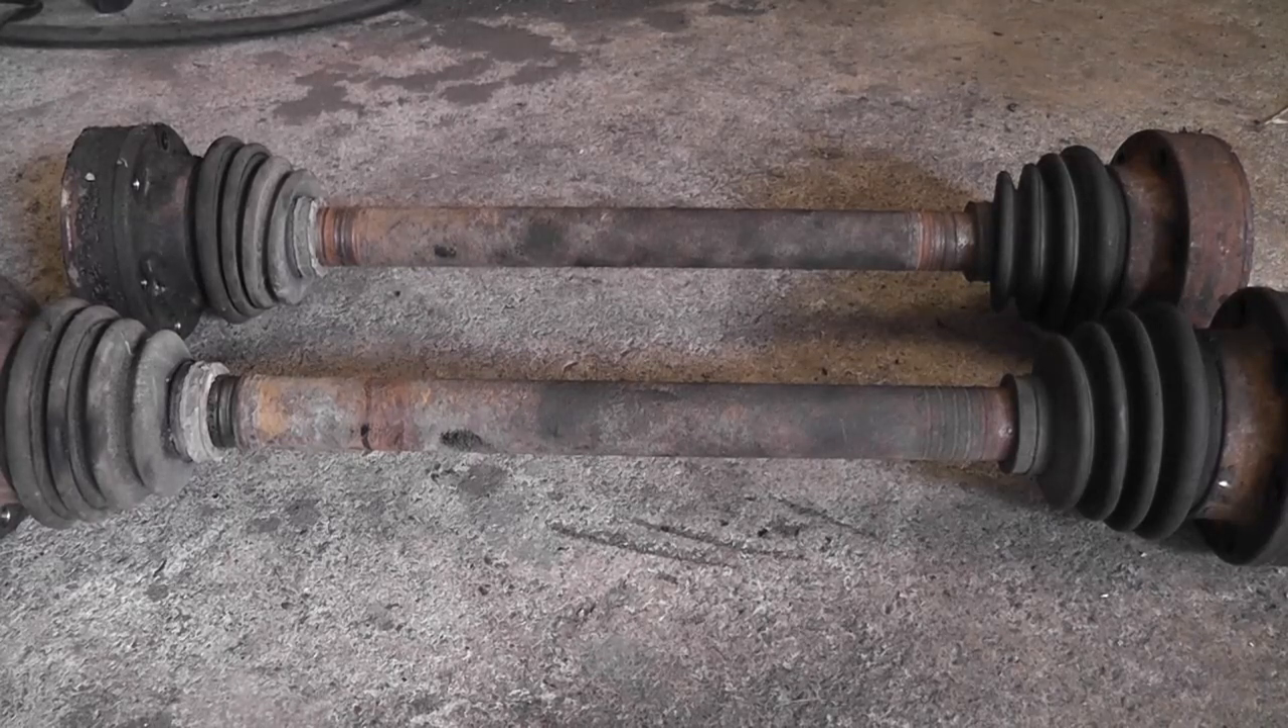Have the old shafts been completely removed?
Yes.